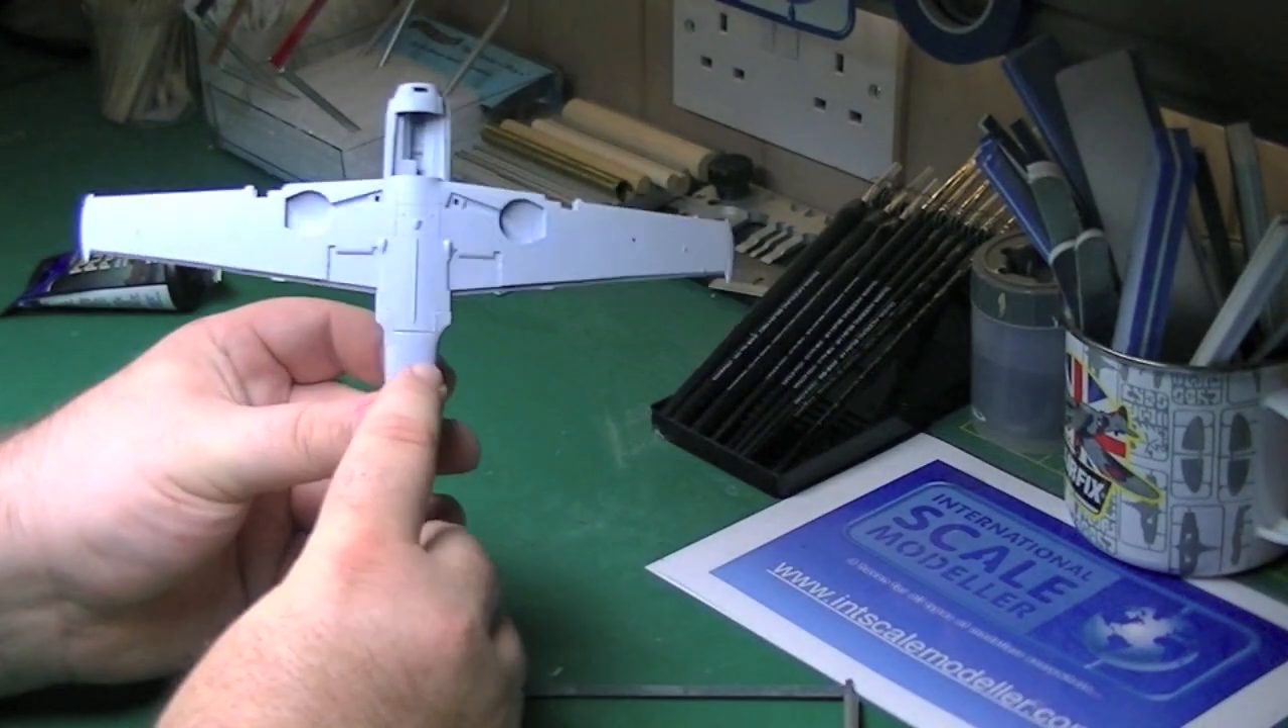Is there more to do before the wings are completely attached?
No.